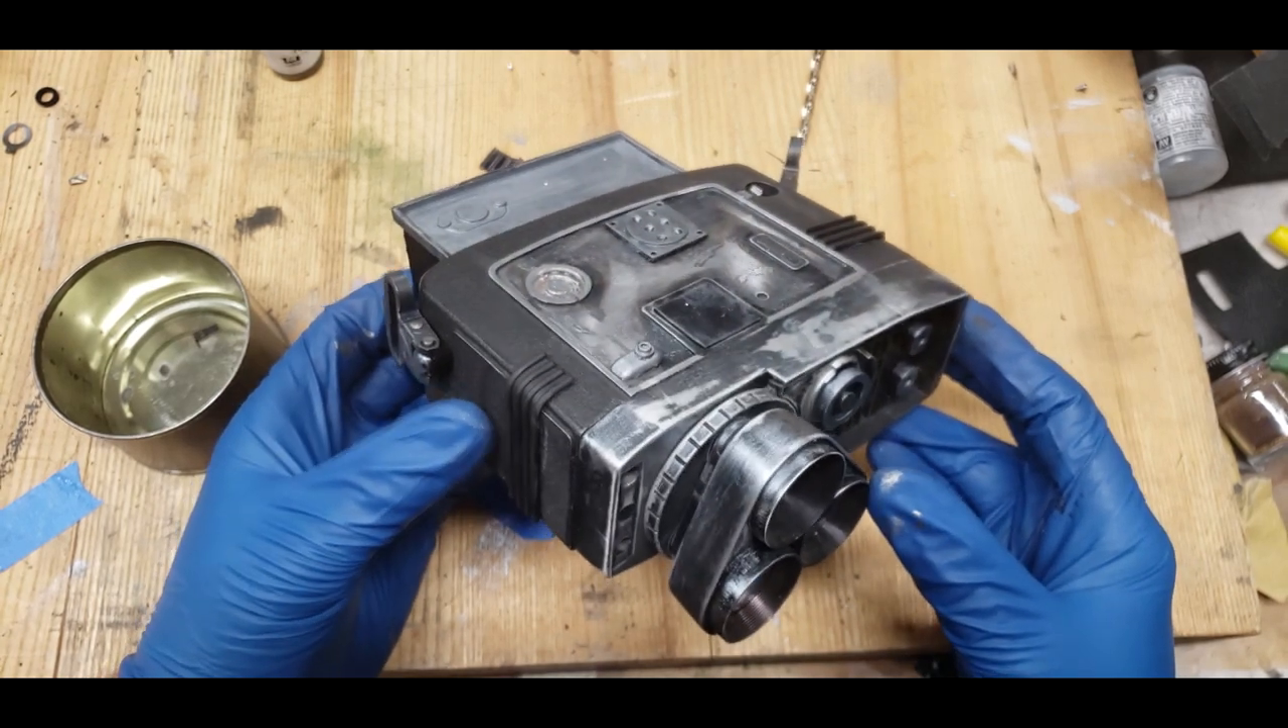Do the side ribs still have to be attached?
No.